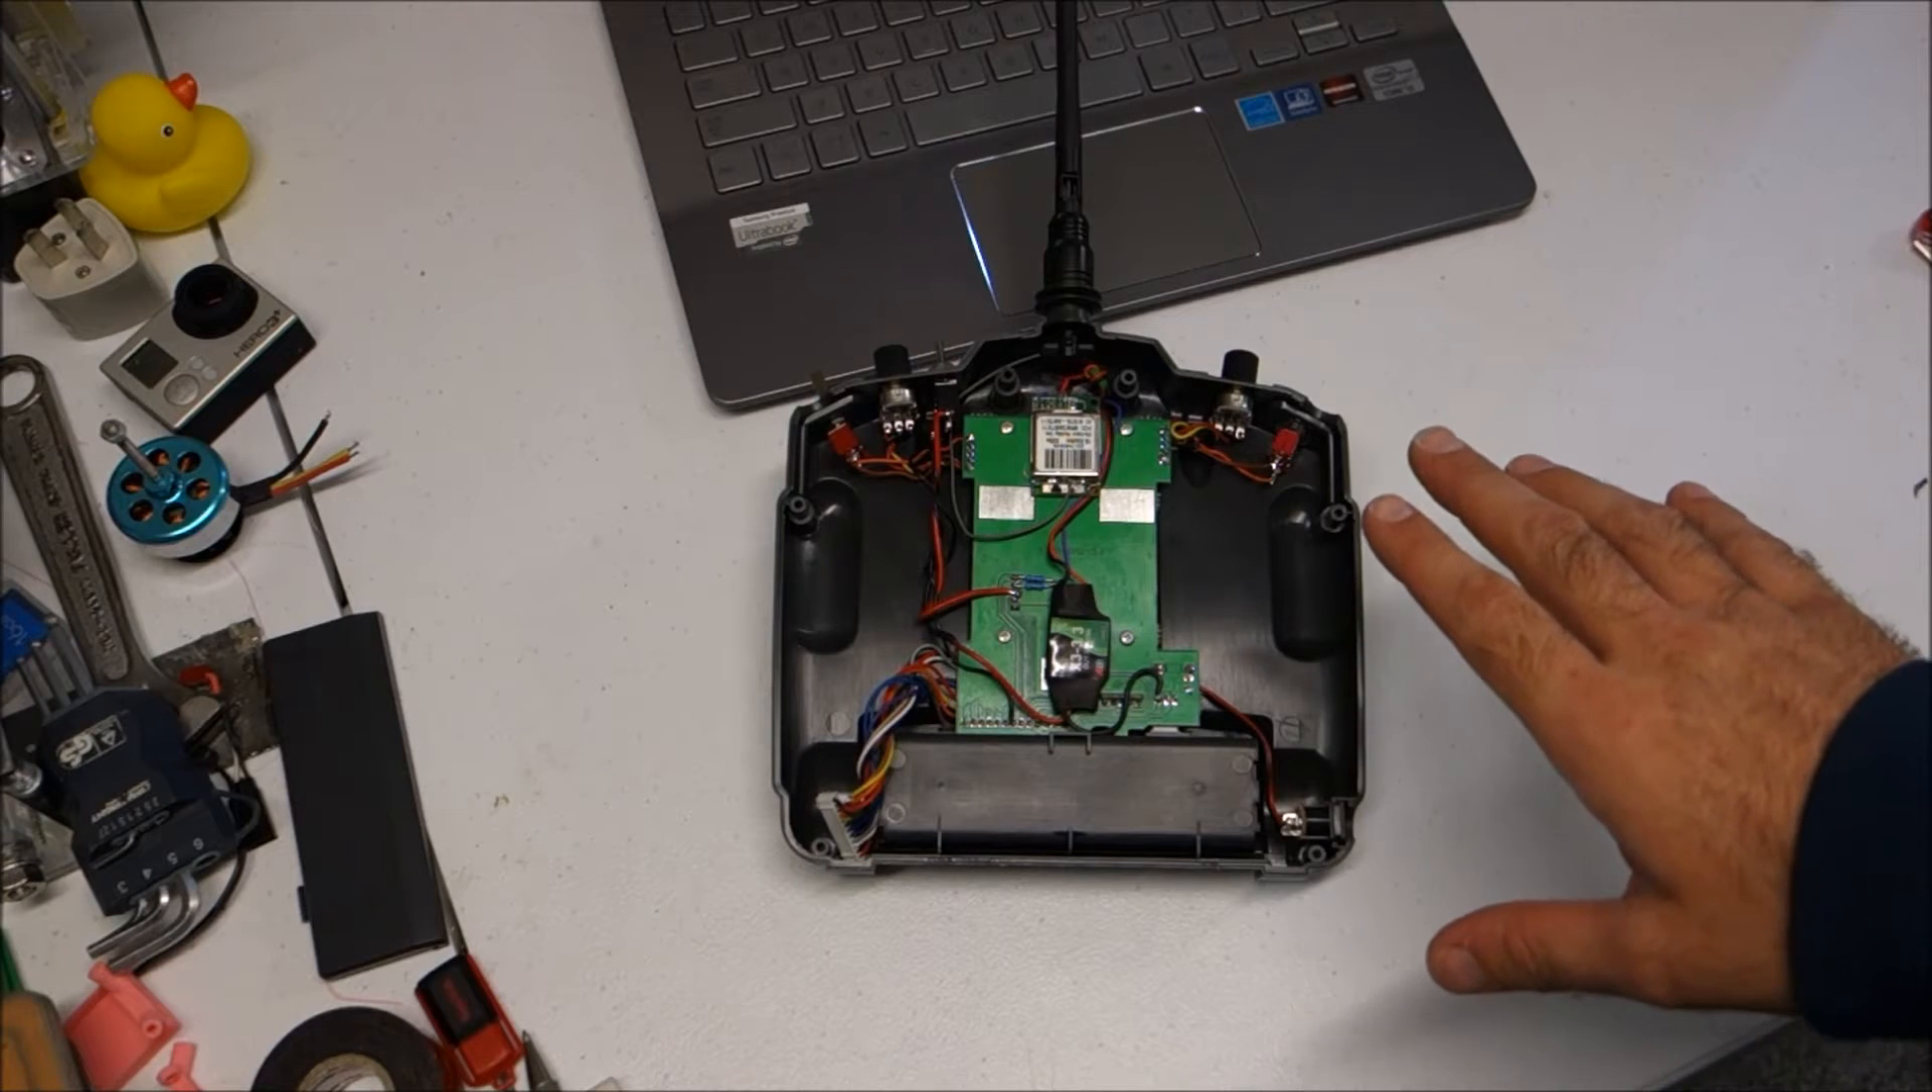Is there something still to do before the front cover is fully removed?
No.